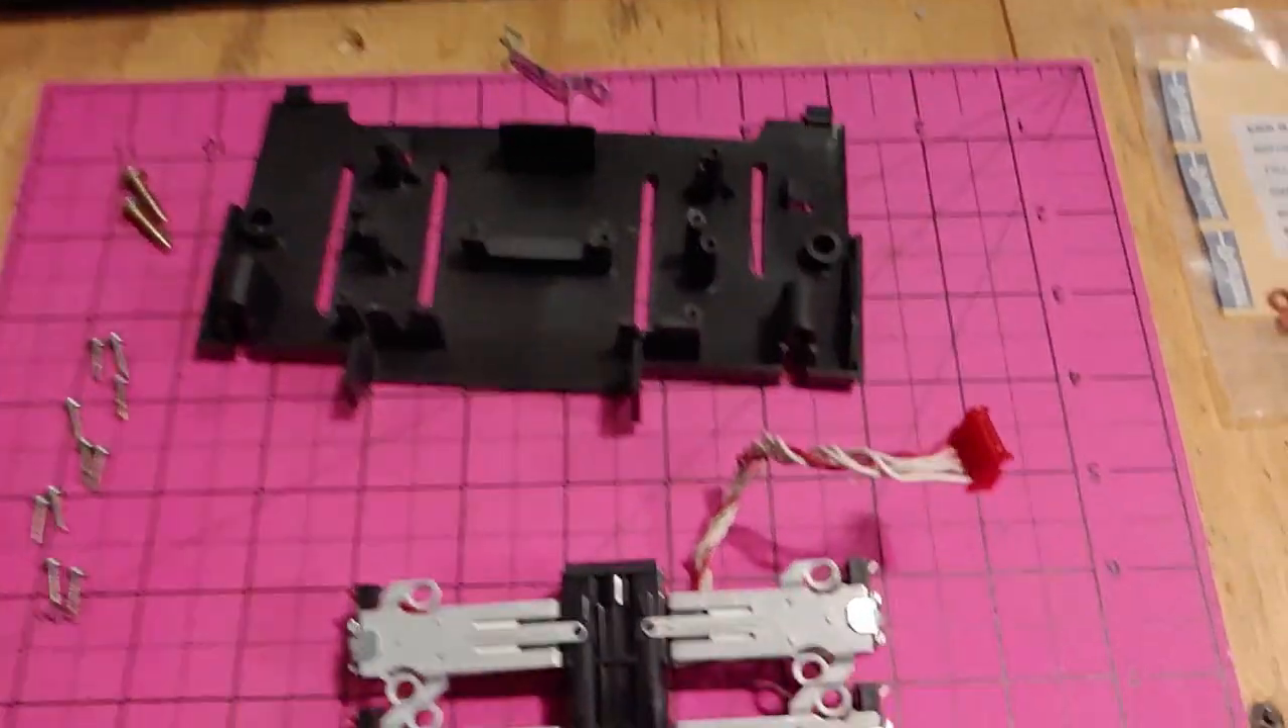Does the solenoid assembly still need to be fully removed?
No.